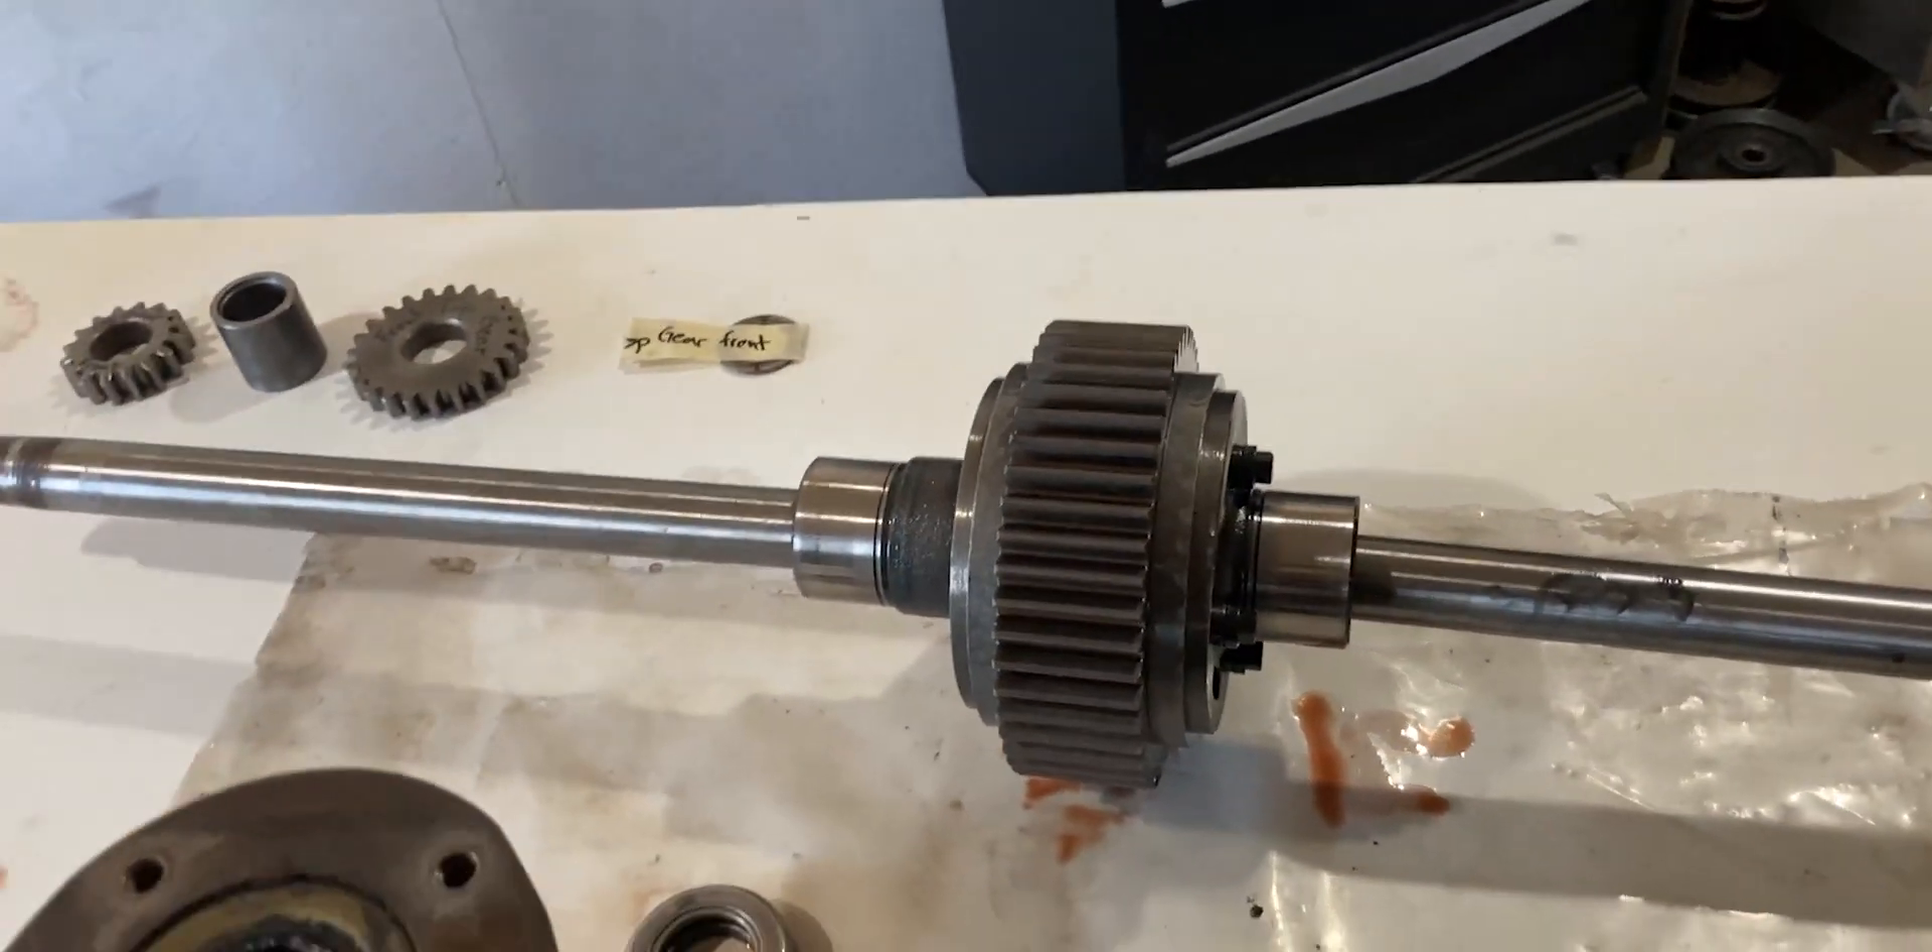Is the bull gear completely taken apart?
No.